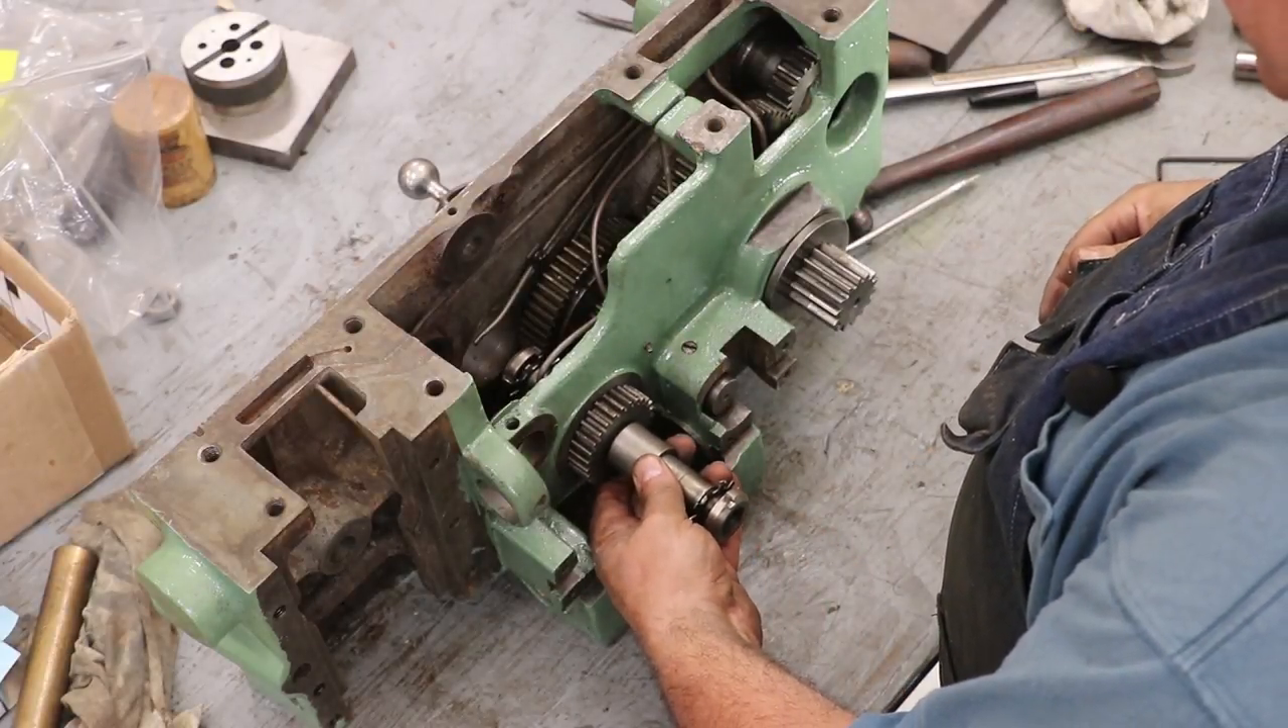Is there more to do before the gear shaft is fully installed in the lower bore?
Yes.